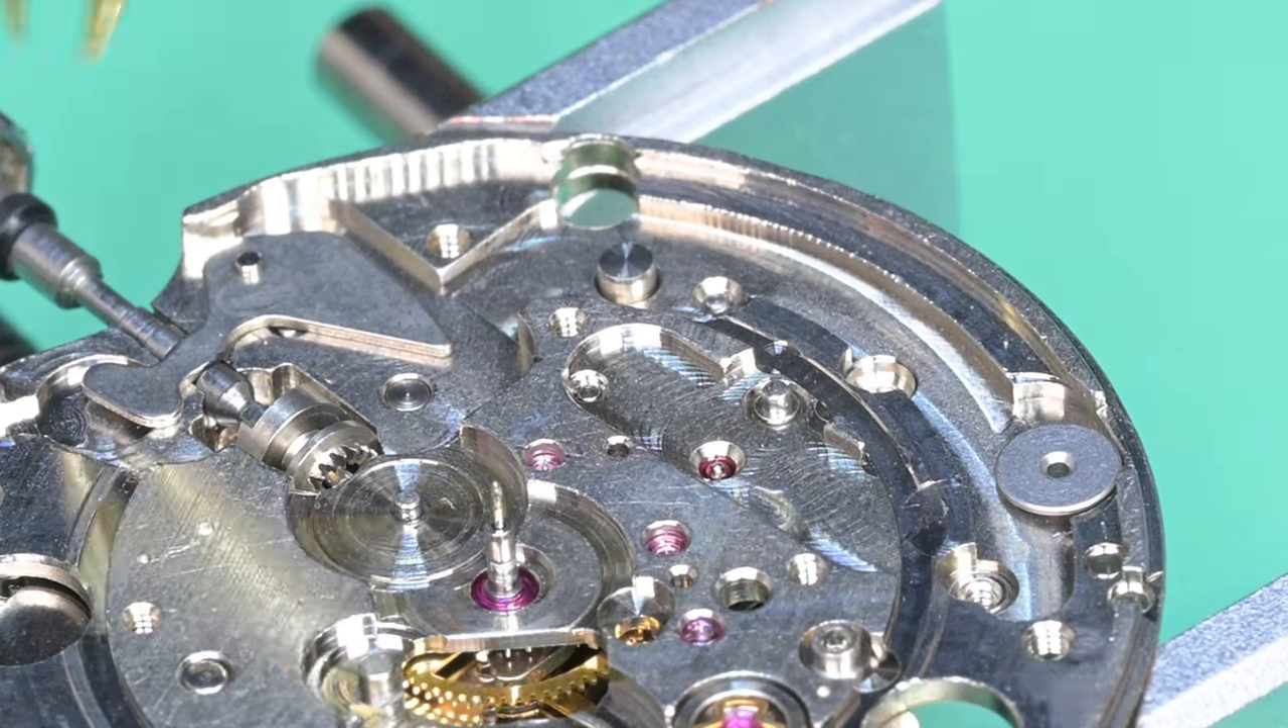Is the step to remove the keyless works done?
No.